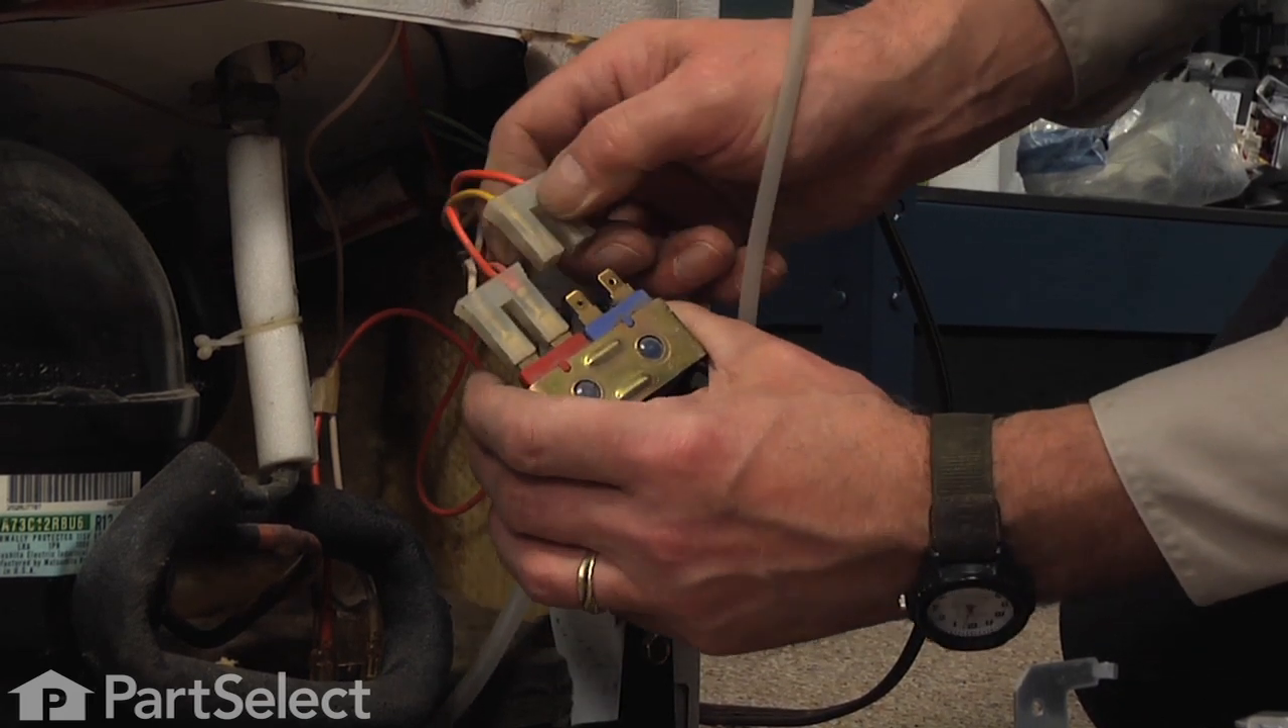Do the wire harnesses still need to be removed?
Yes.